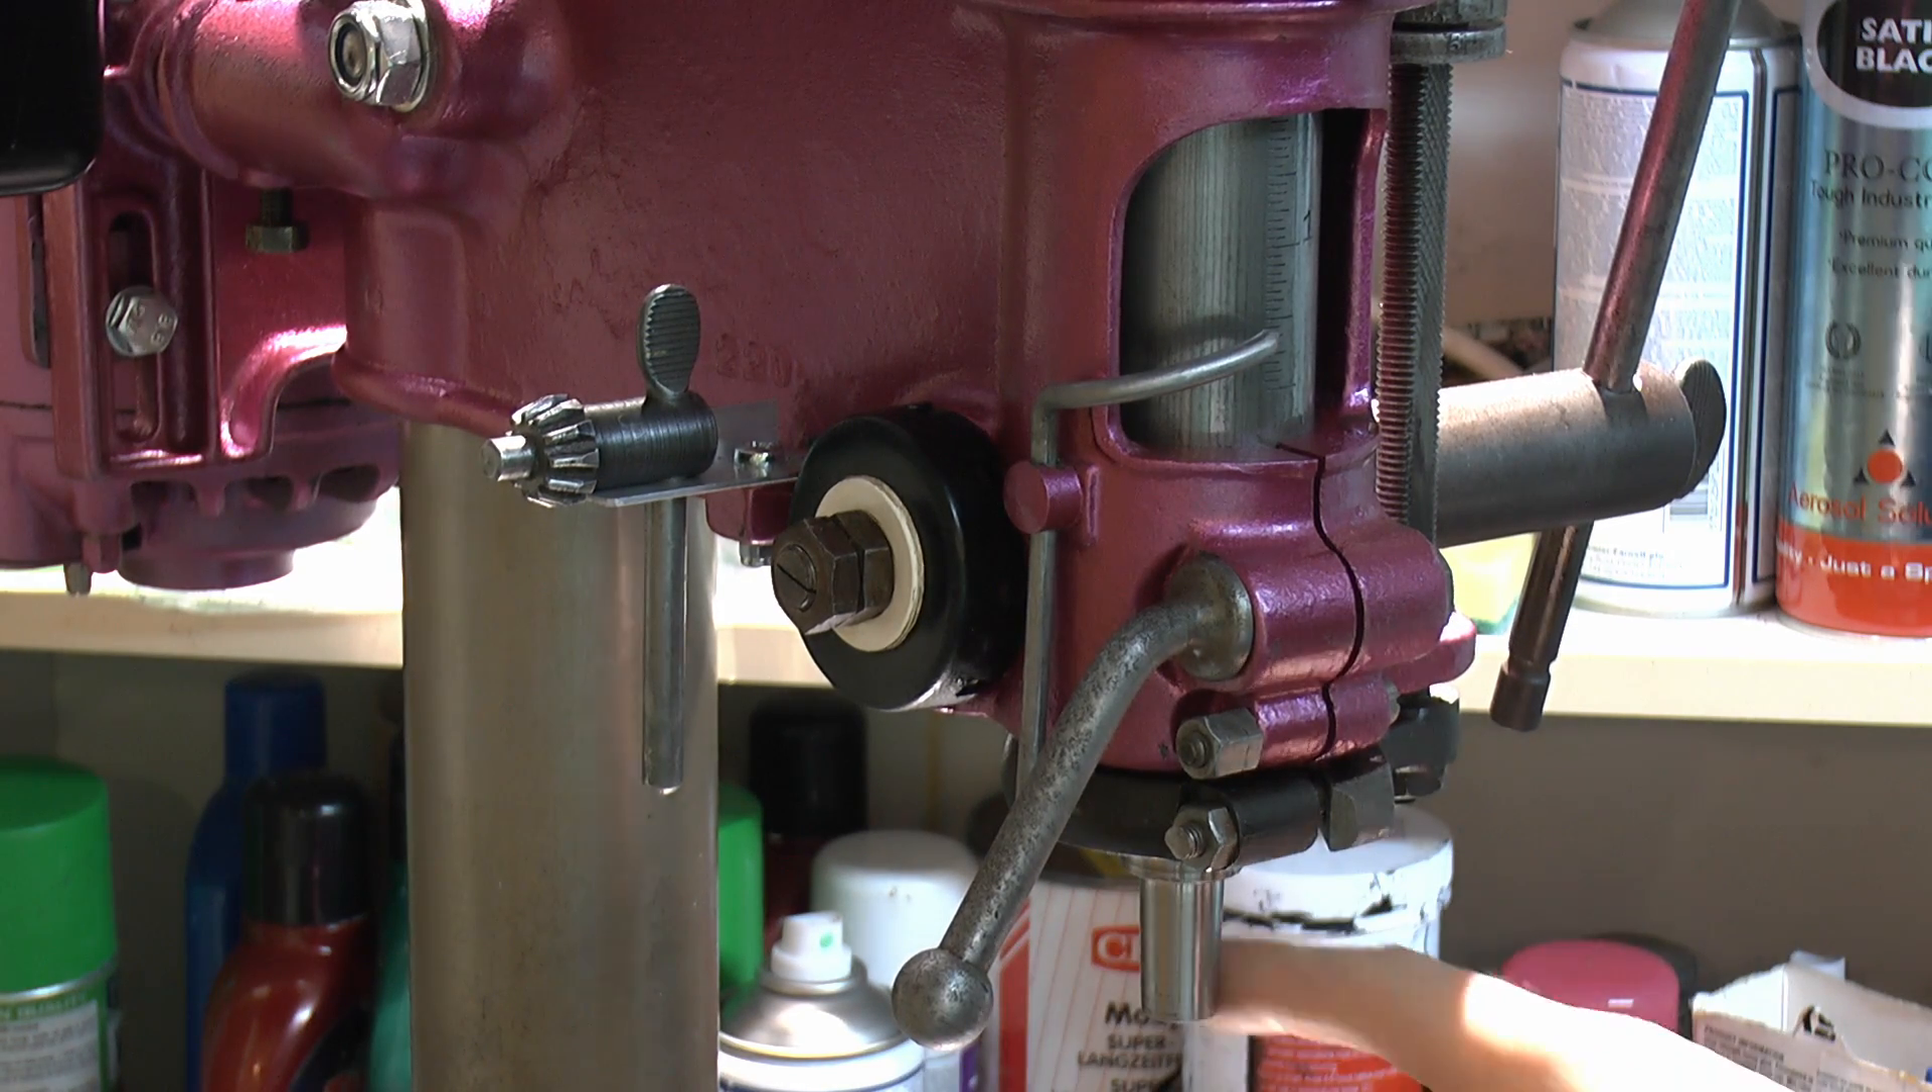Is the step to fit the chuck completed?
No.